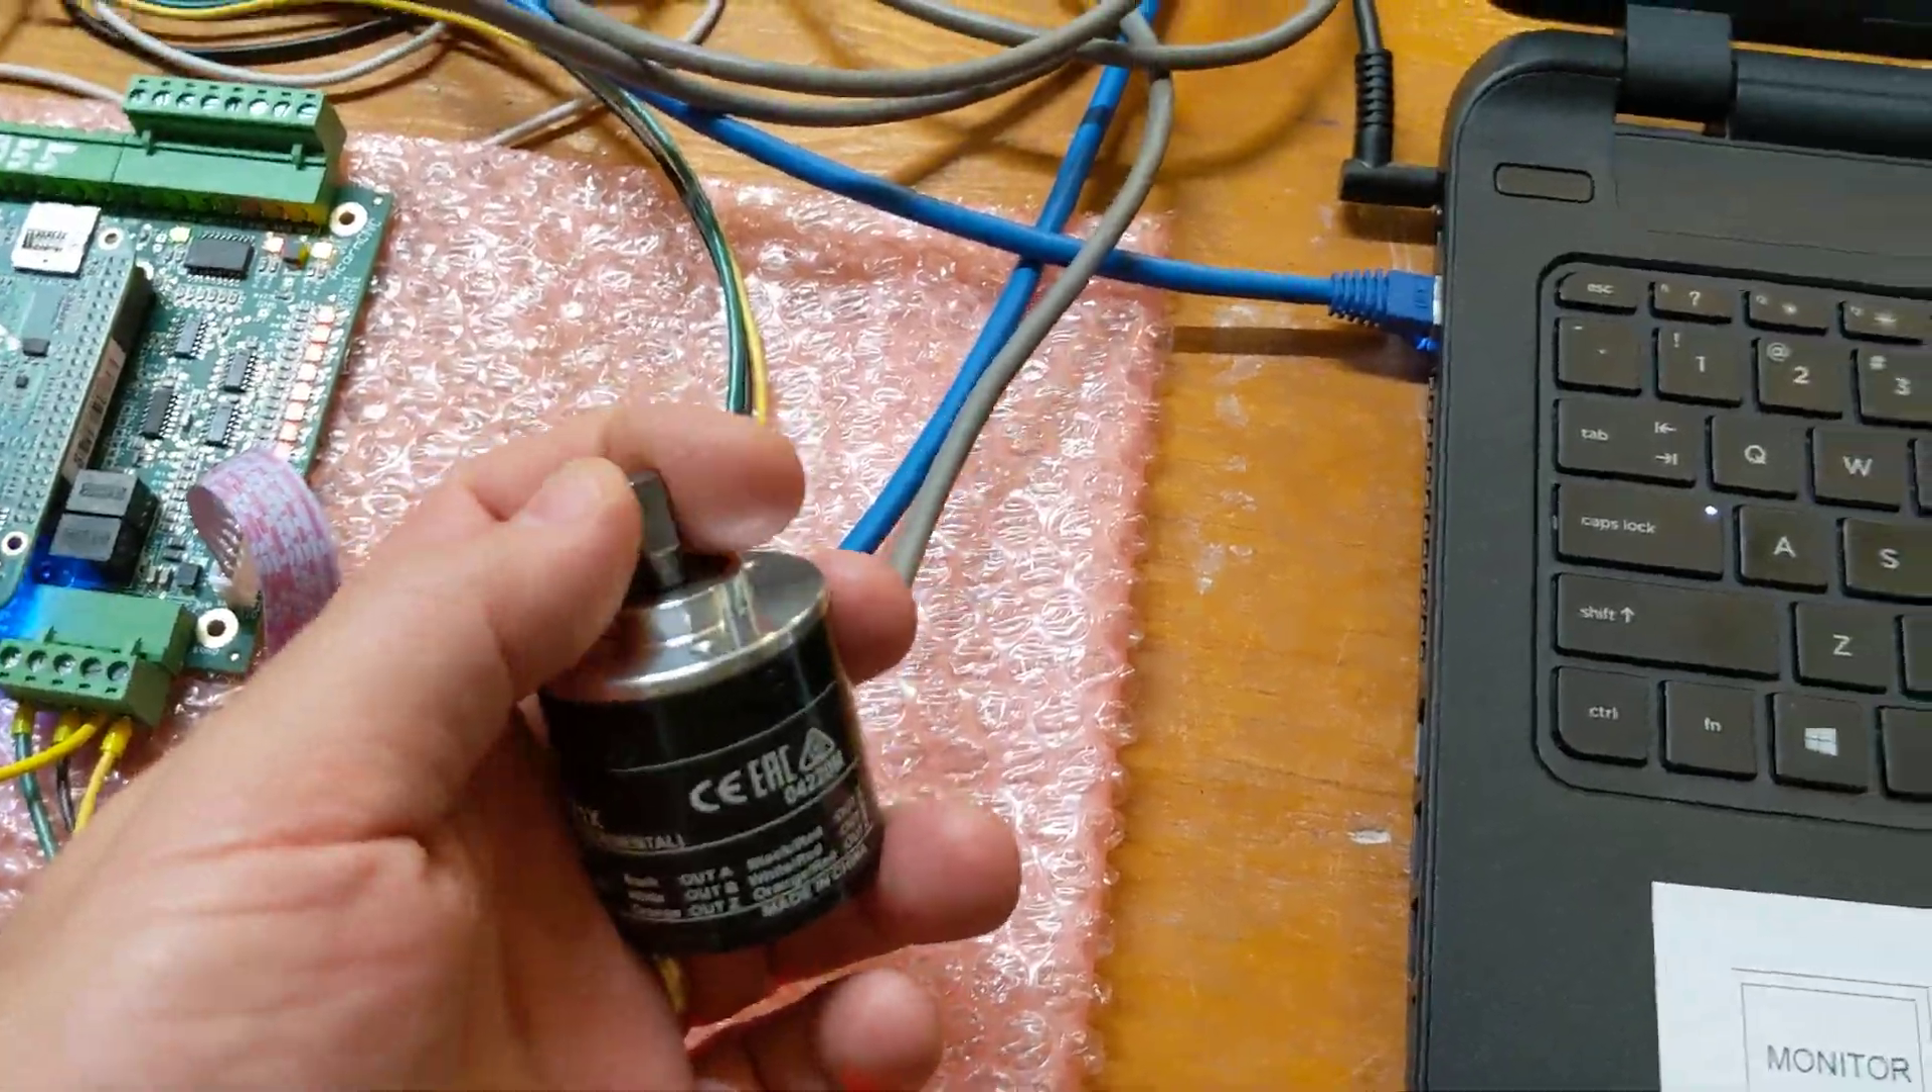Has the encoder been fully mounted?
No.